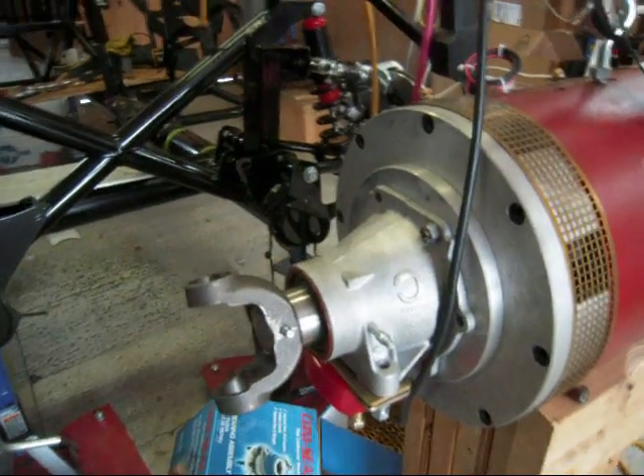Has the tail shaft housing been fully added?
Yes.